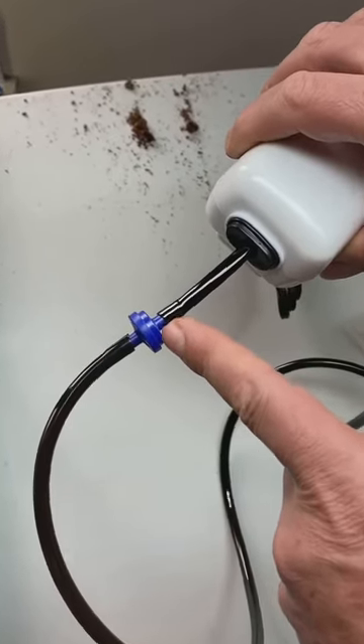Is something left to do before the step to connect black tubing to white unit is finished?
No.